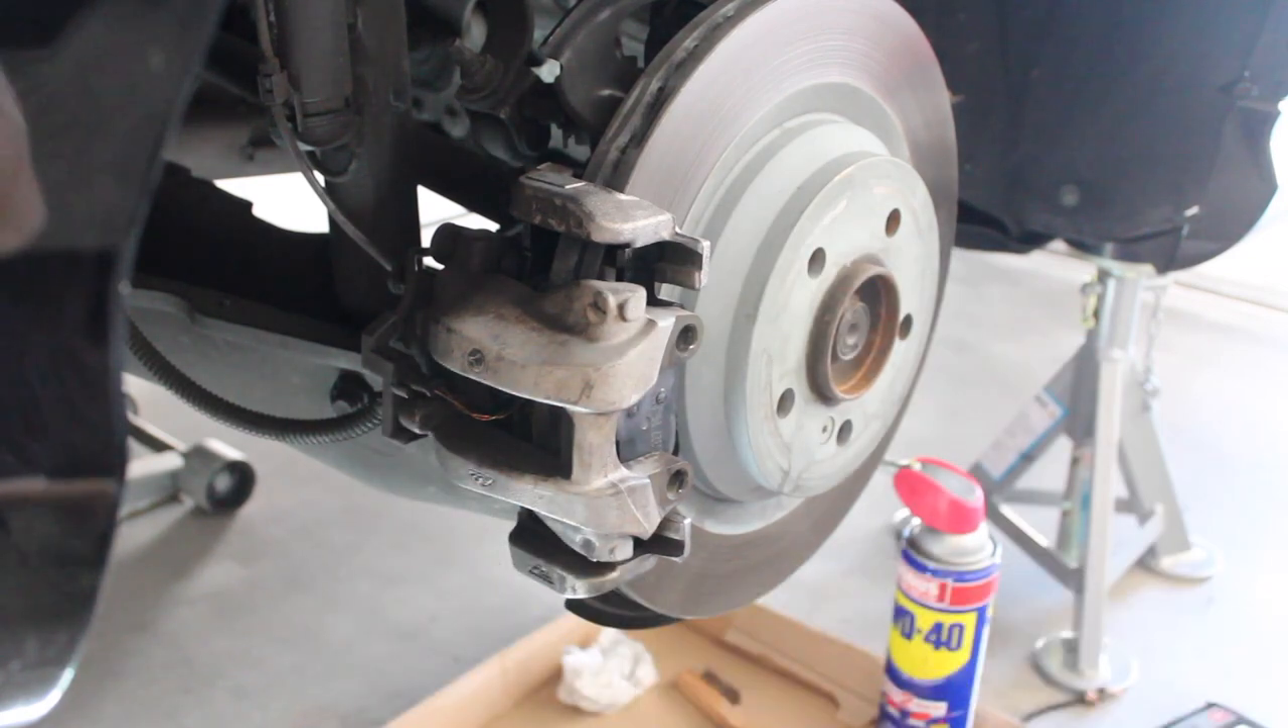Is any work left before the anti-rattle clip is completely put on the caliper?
Yes.